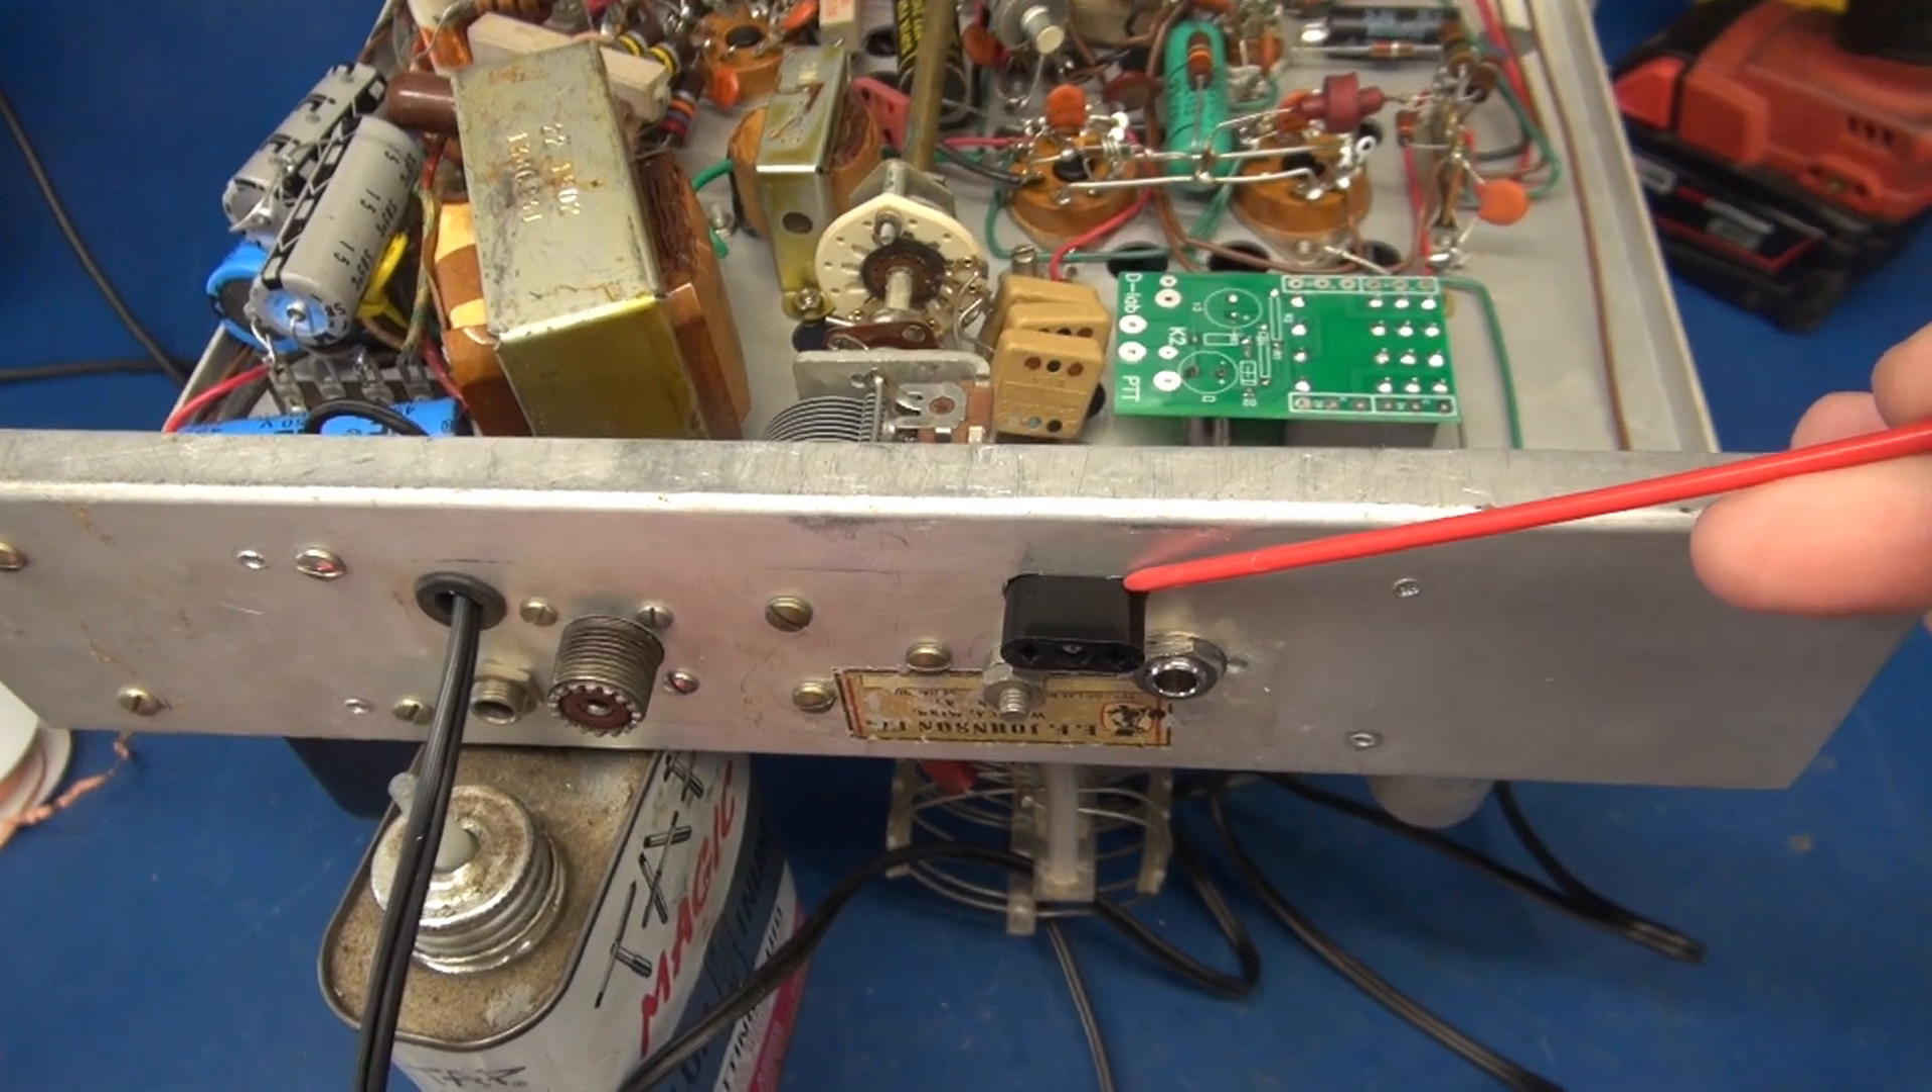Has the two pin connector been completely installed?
Yes.